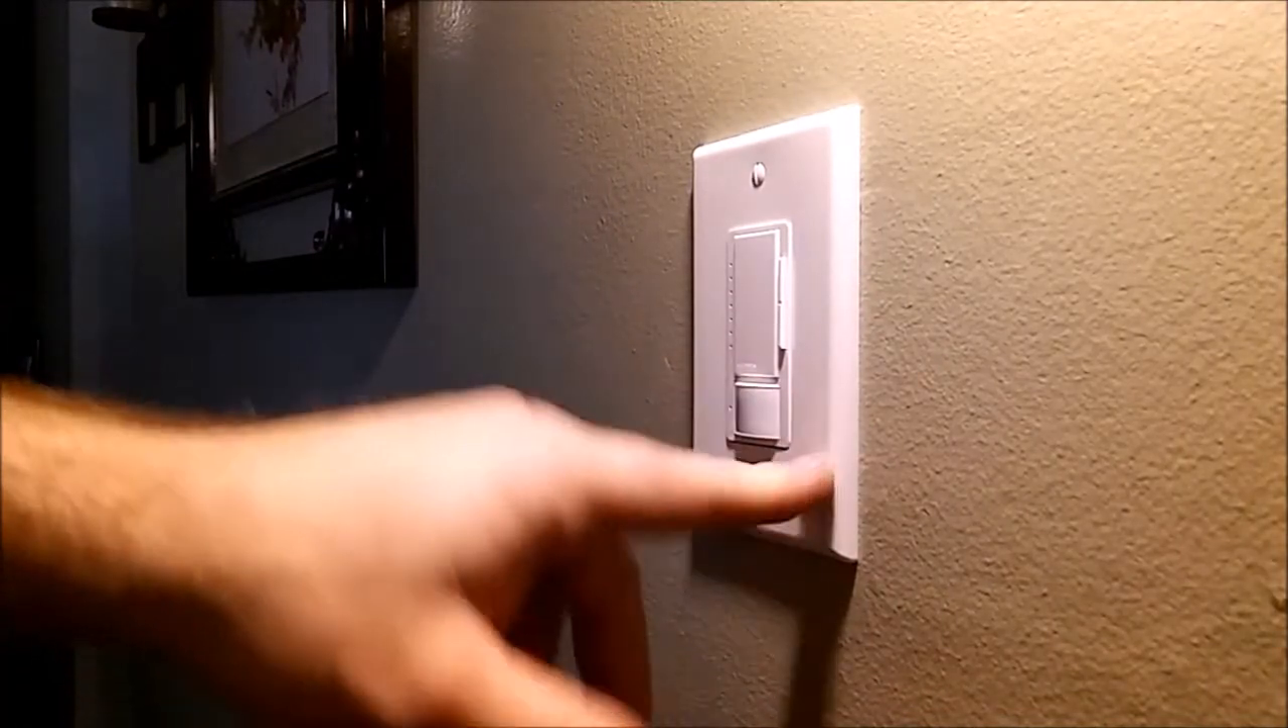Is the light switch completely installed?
Yes.